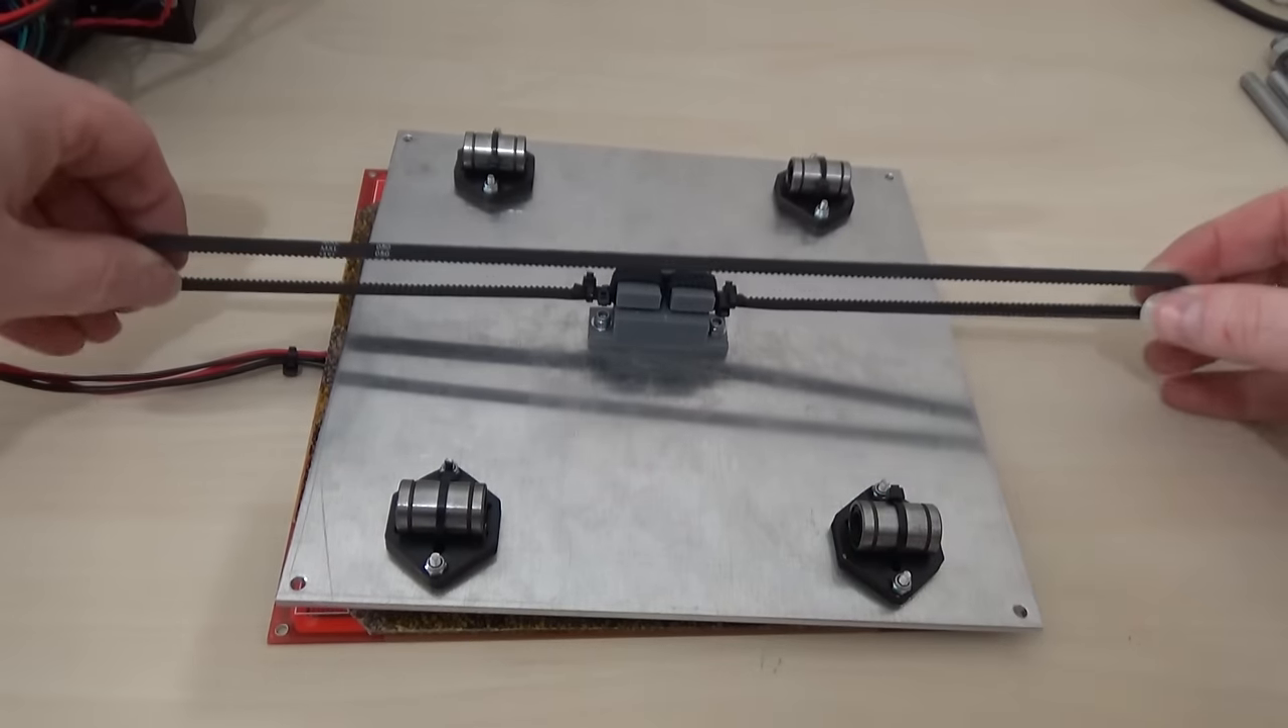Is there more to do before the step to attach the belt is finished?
No.